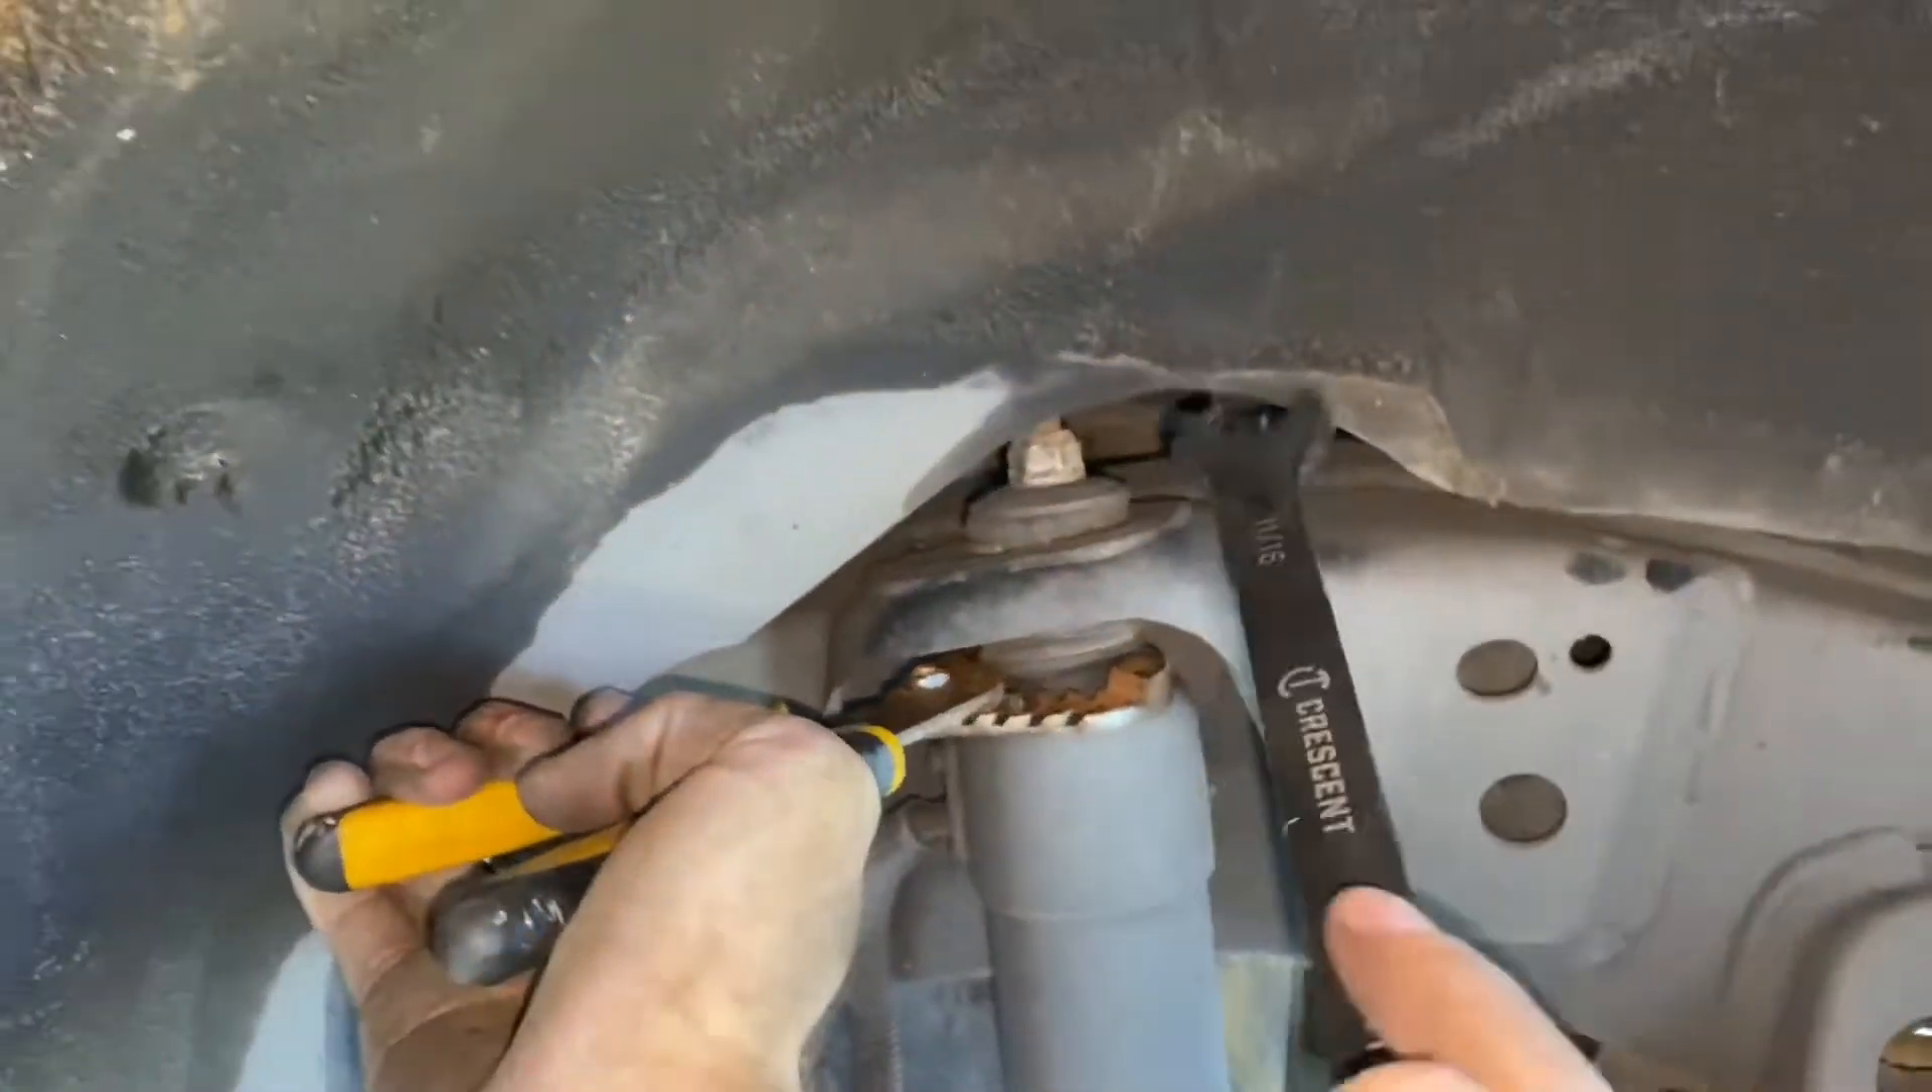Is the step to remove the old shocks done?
No.